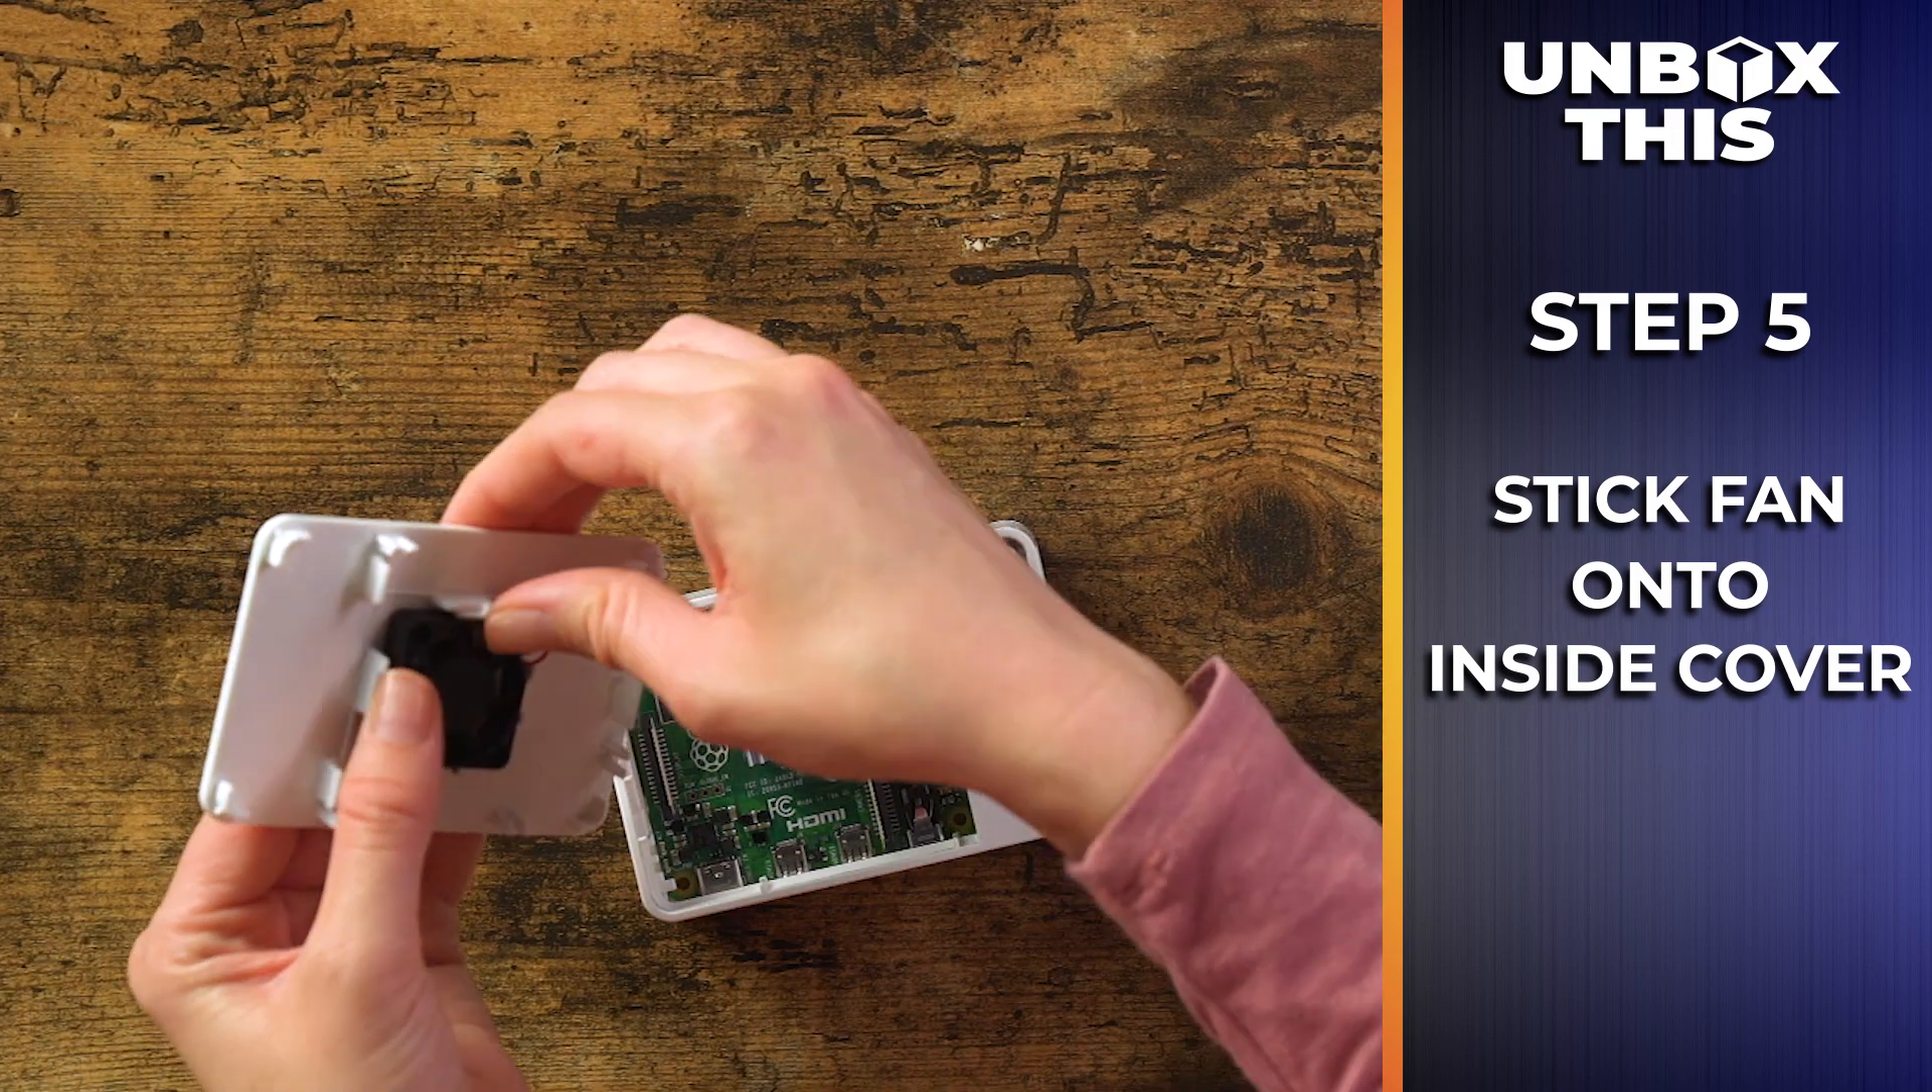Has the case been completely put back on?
No.